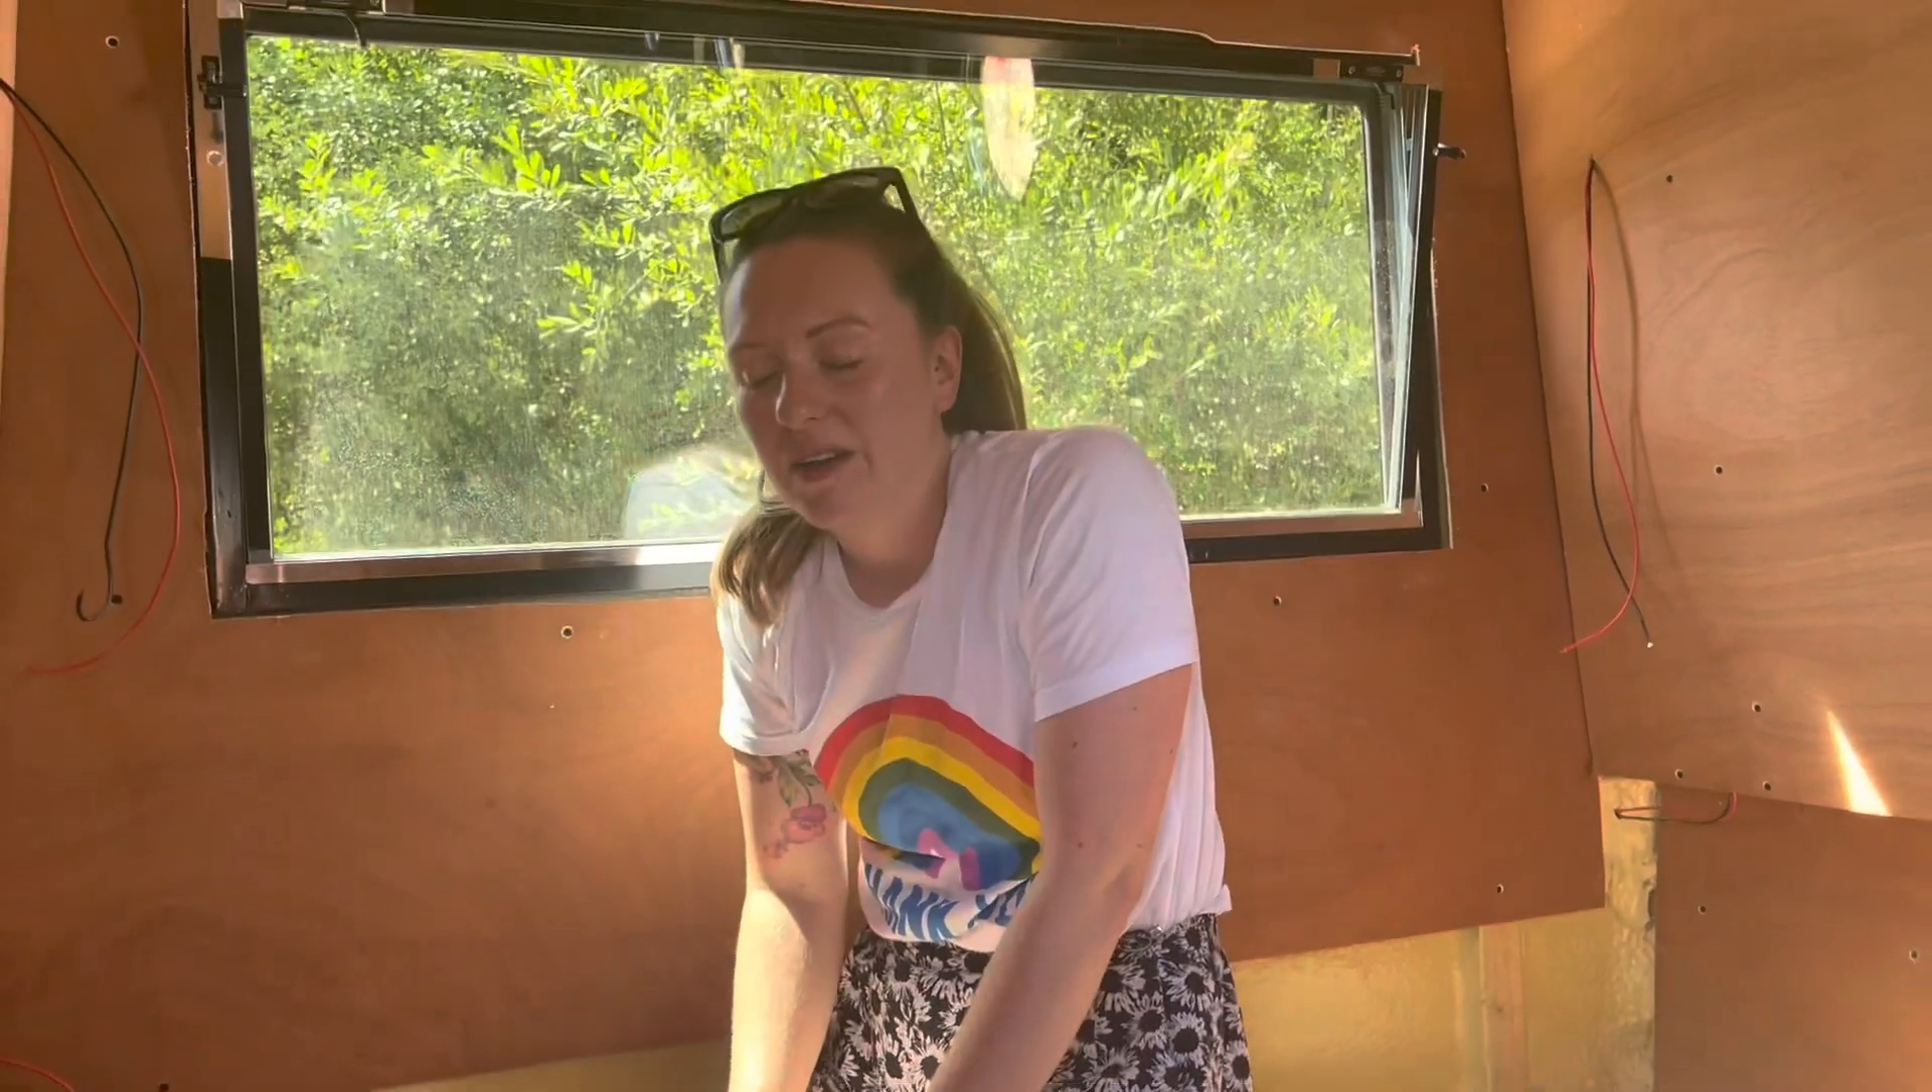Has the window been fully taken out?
No.